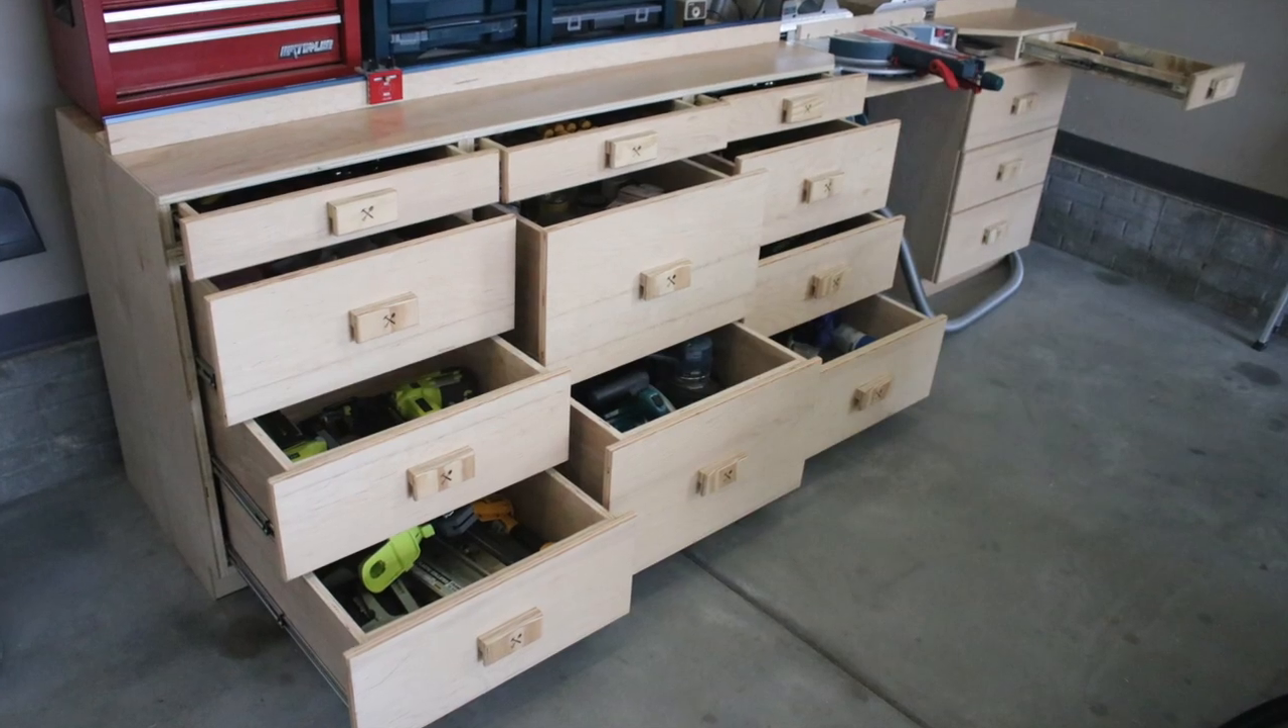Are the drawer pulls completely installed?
Yes.